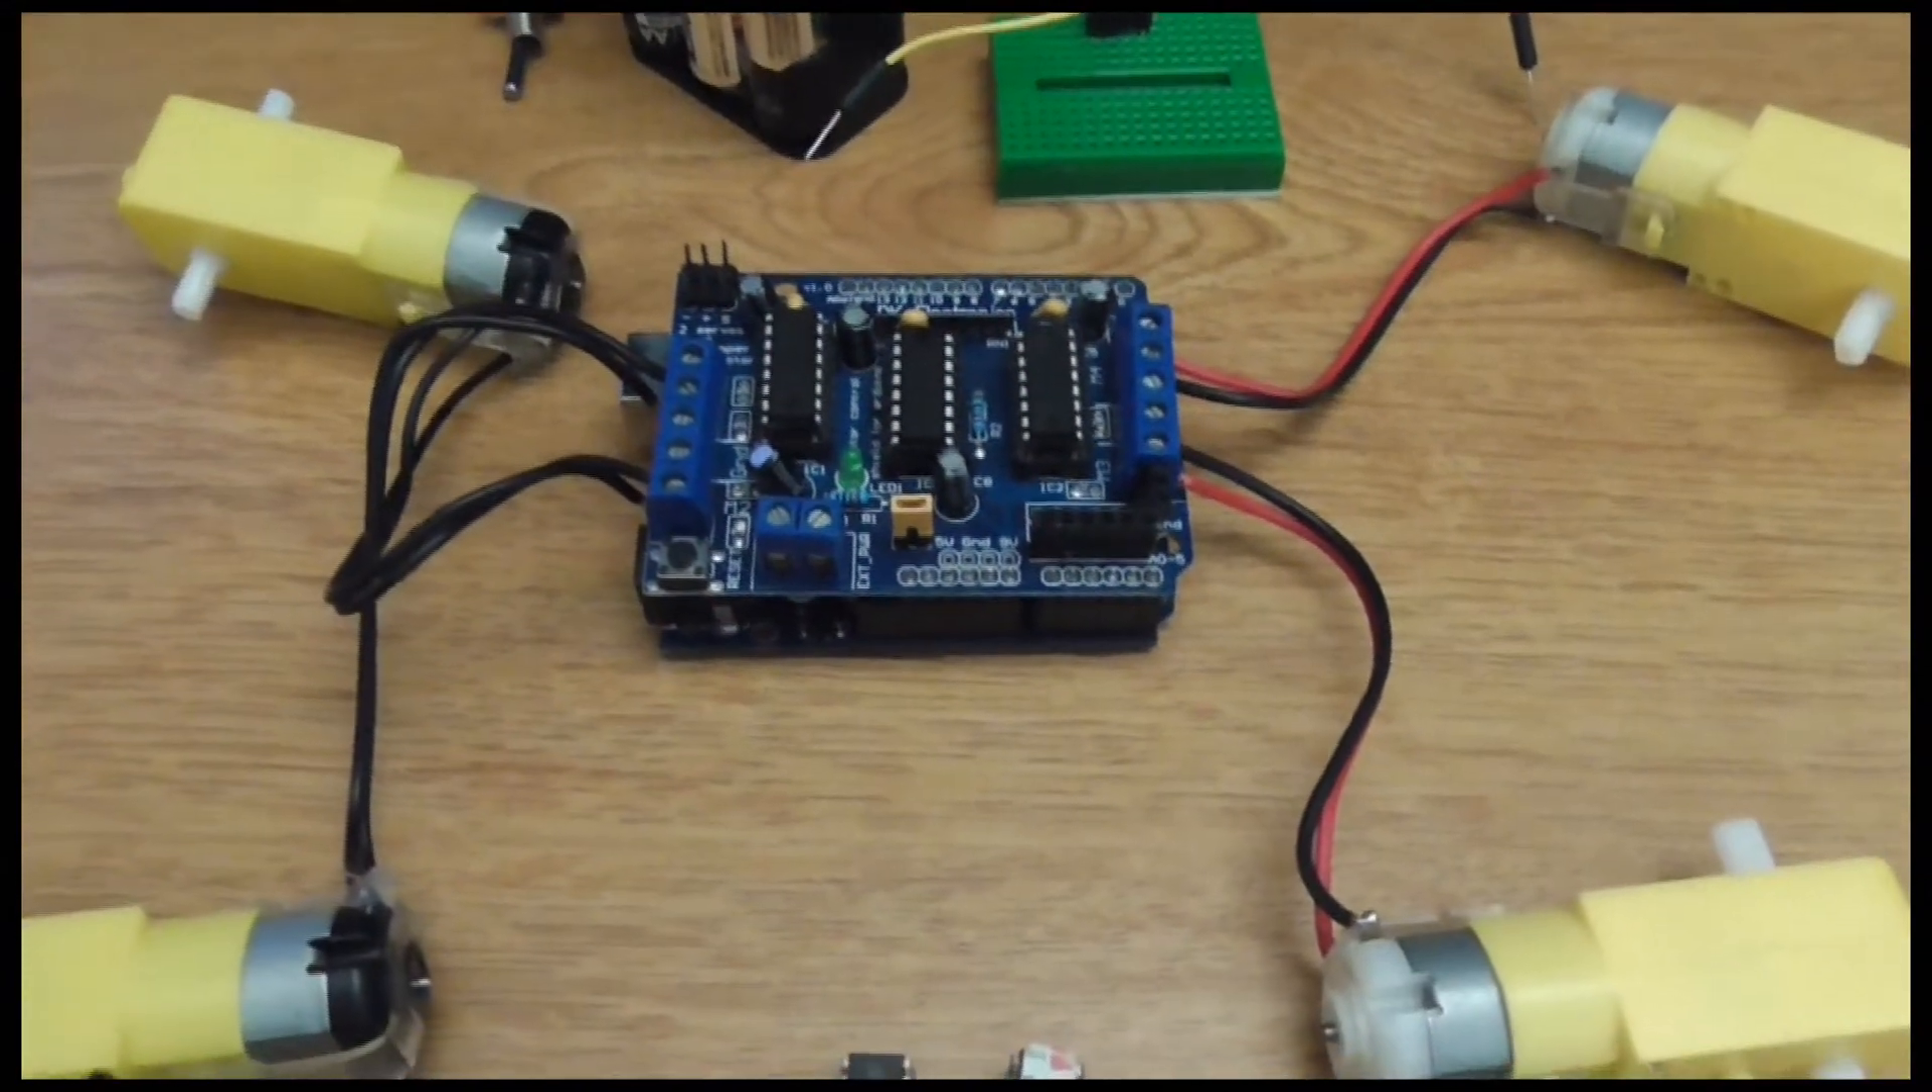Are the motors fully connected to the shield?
Yes.